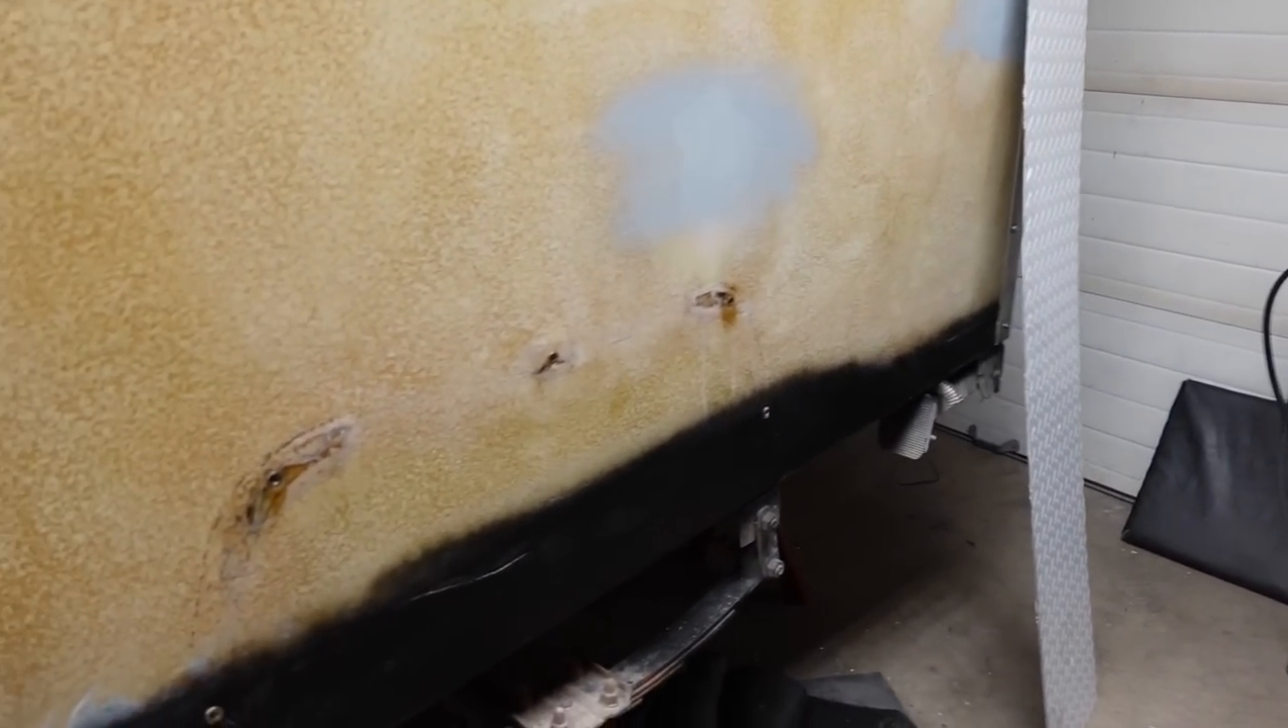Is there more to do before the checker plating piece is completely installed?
Yes.